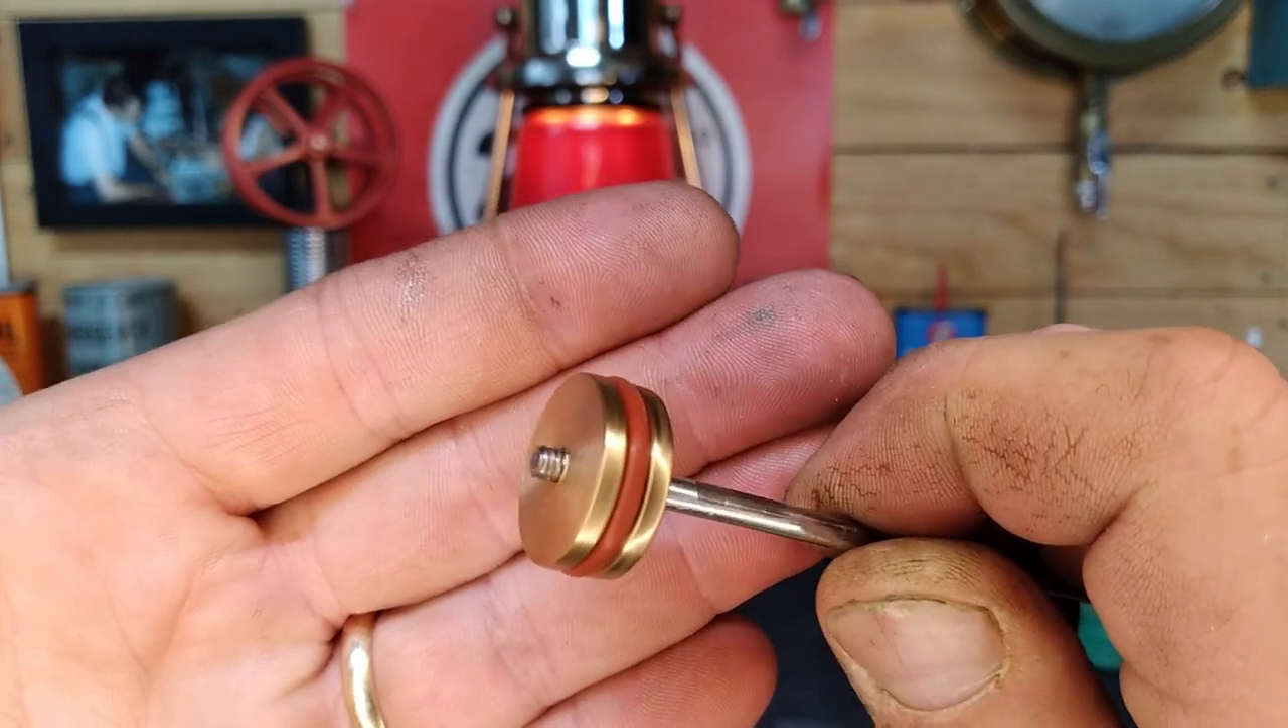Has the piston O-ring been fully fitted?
Yes.